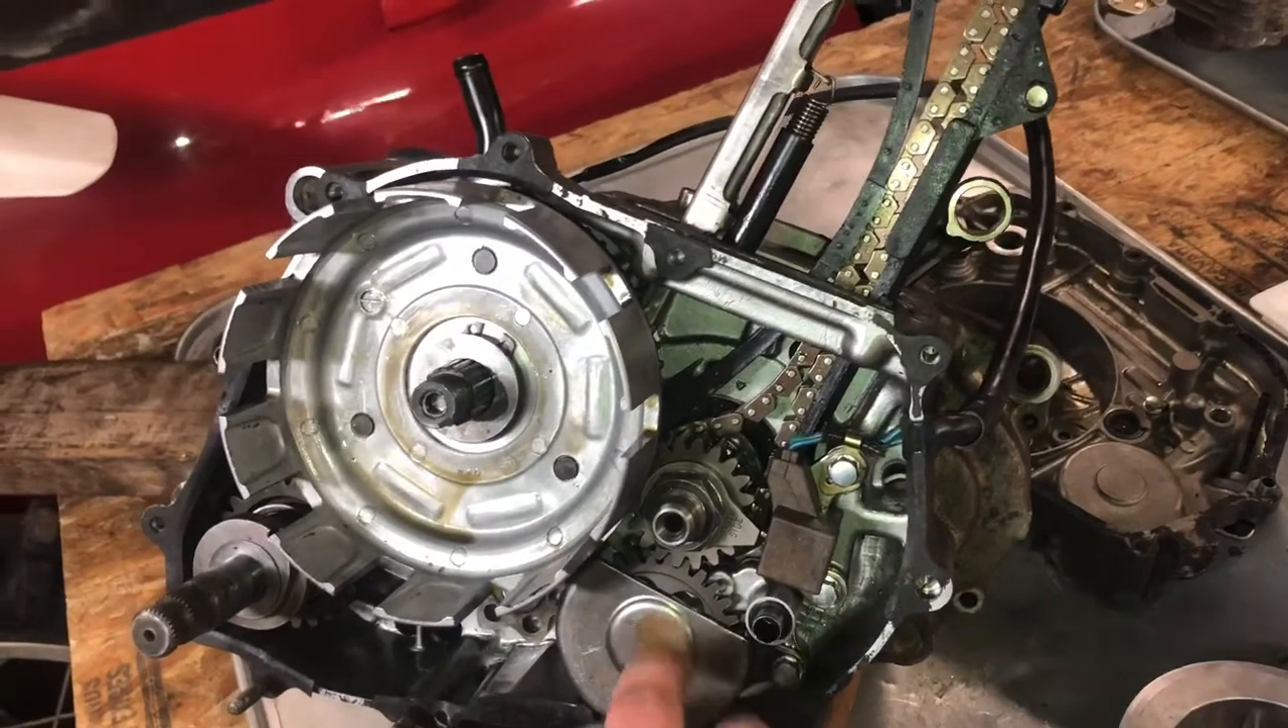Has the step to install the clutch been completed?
No.